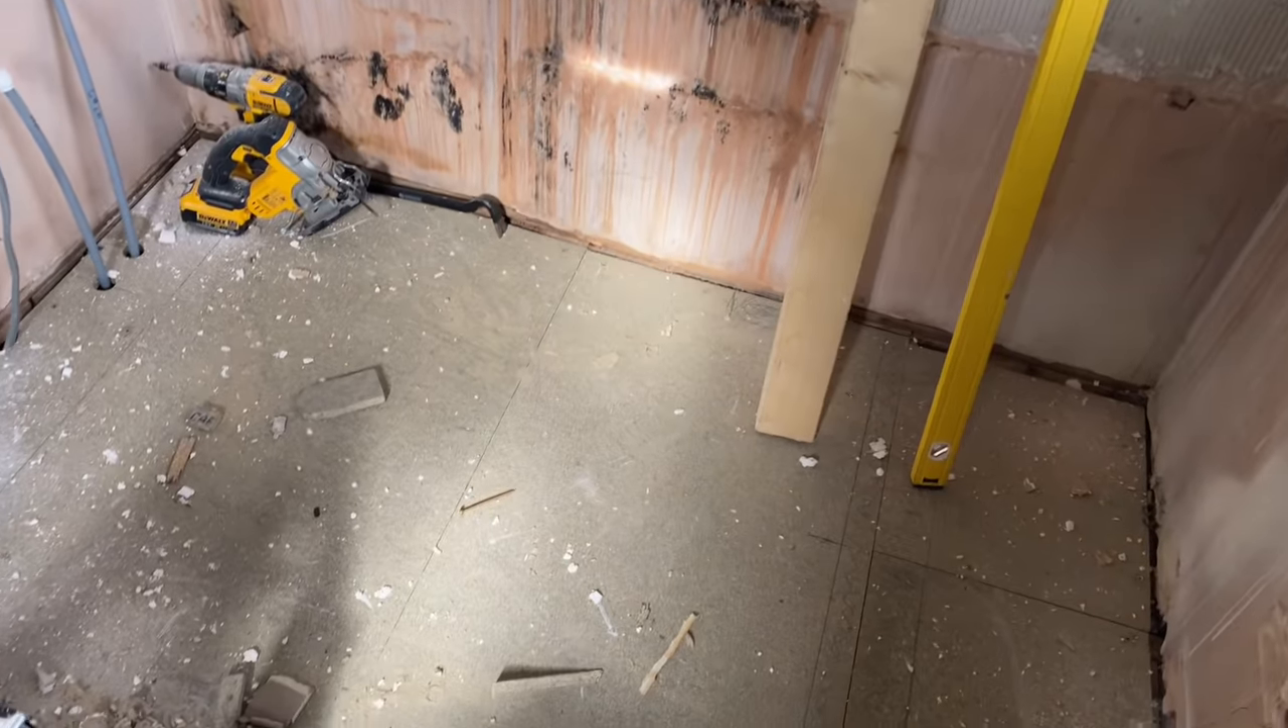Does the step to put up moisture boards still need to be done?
Yes.